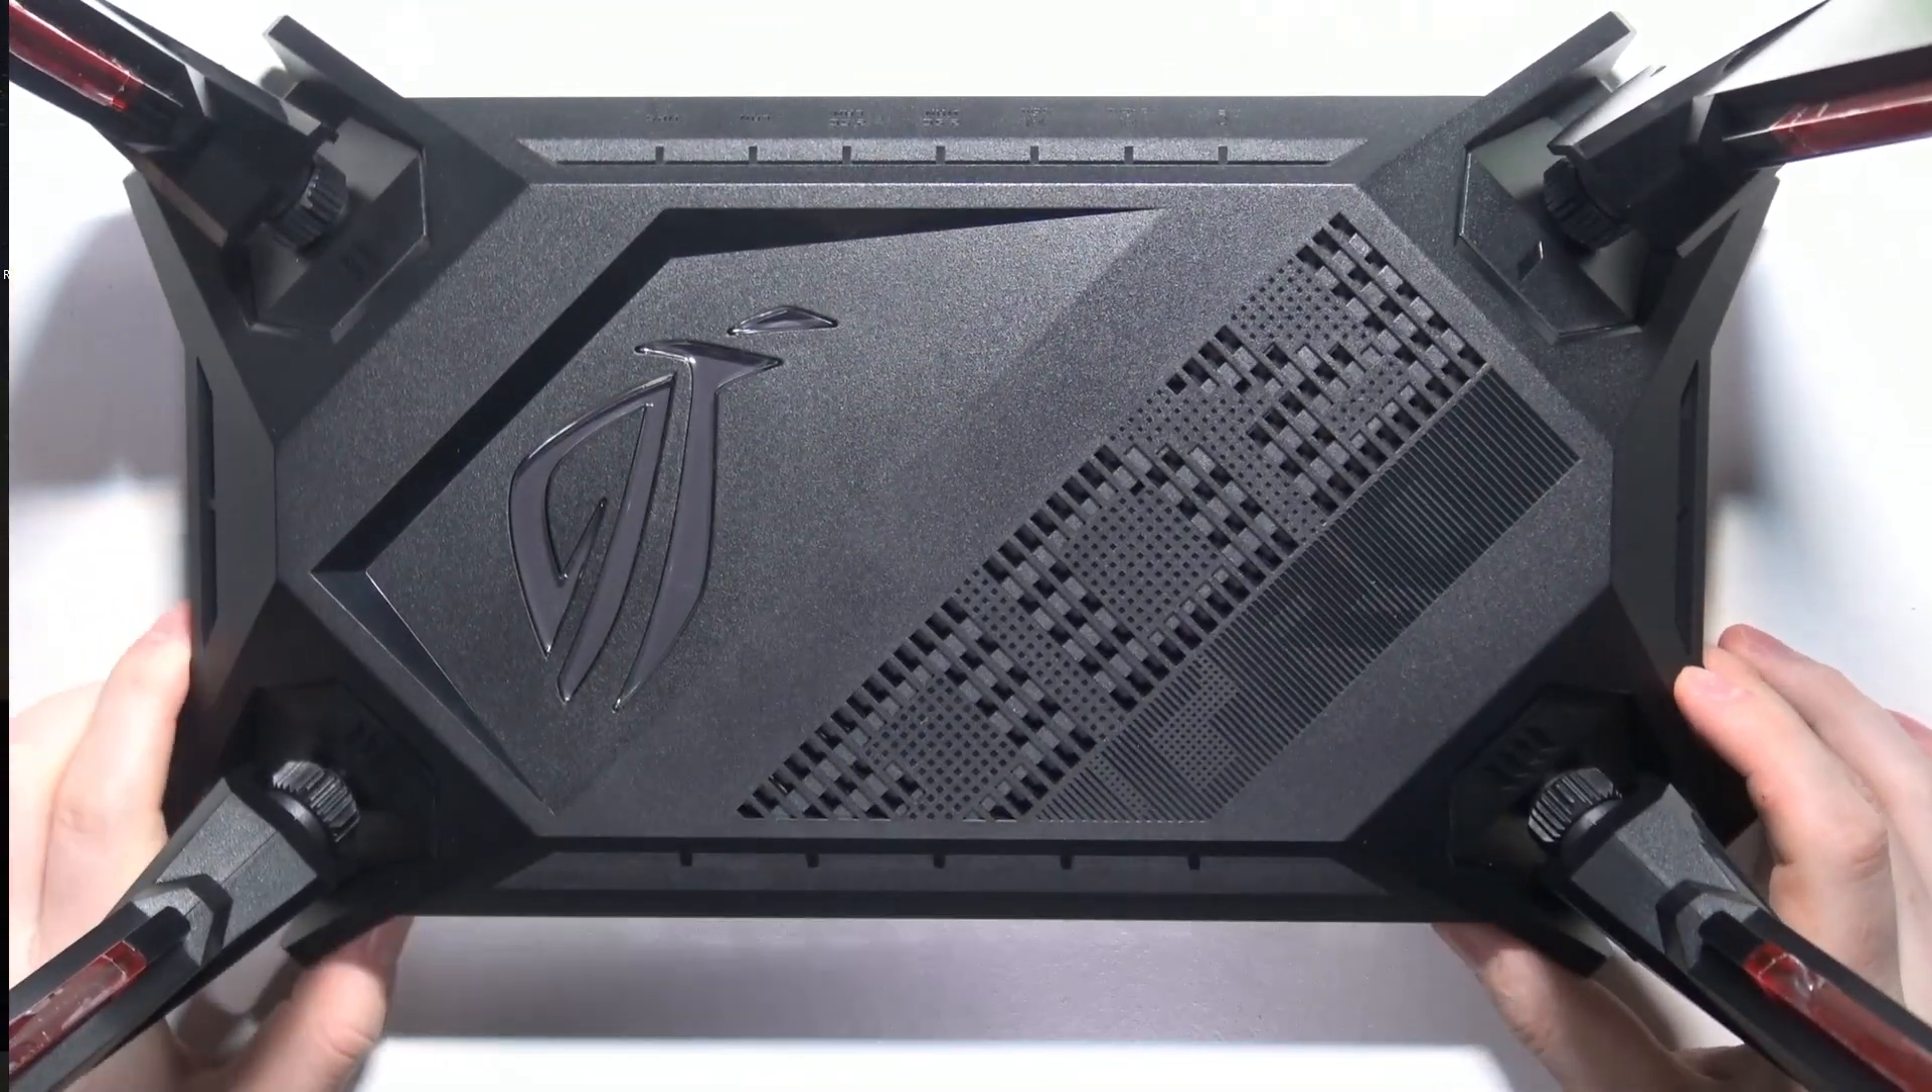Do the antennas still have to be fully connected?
No.